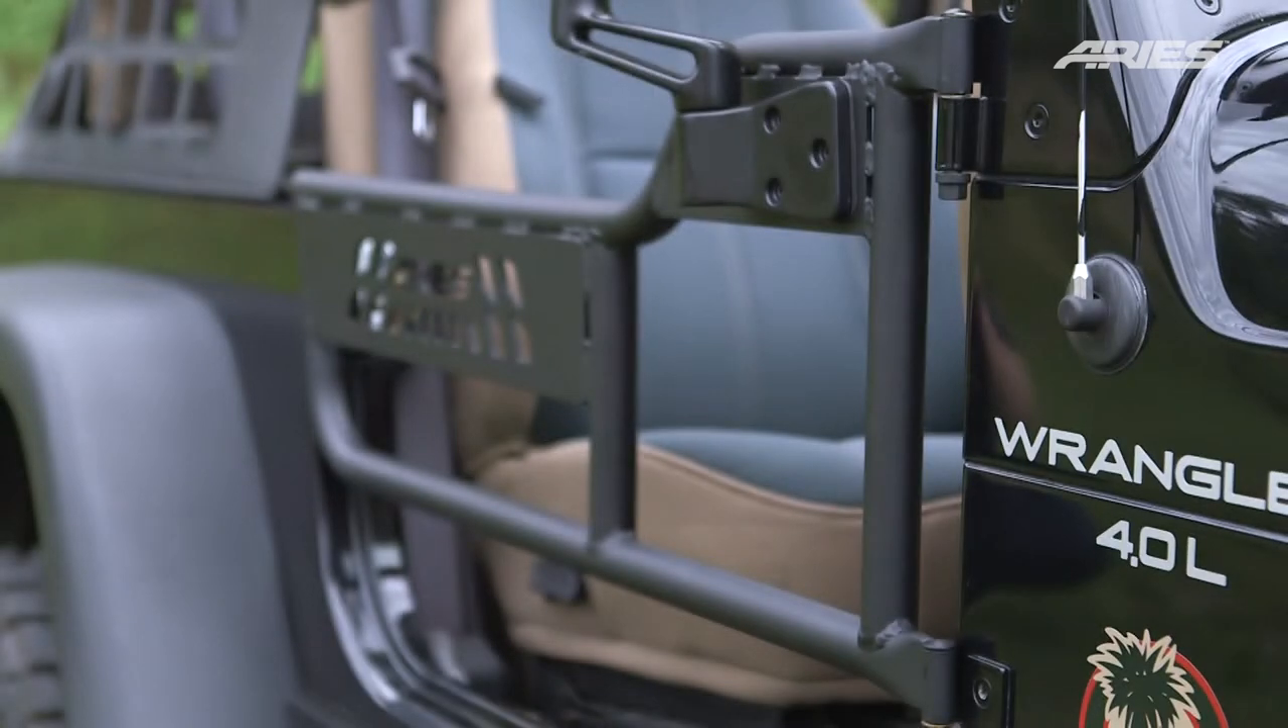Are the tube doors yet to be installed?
No.